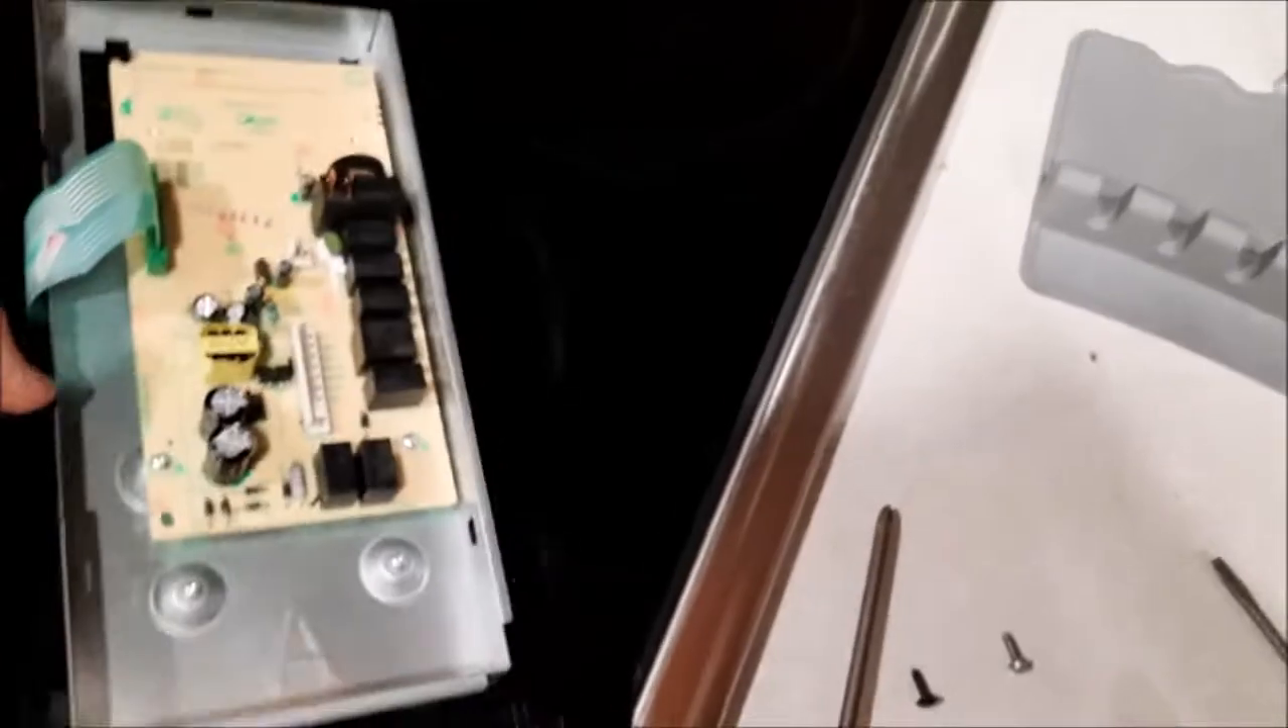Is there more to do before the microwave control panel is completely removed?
No.